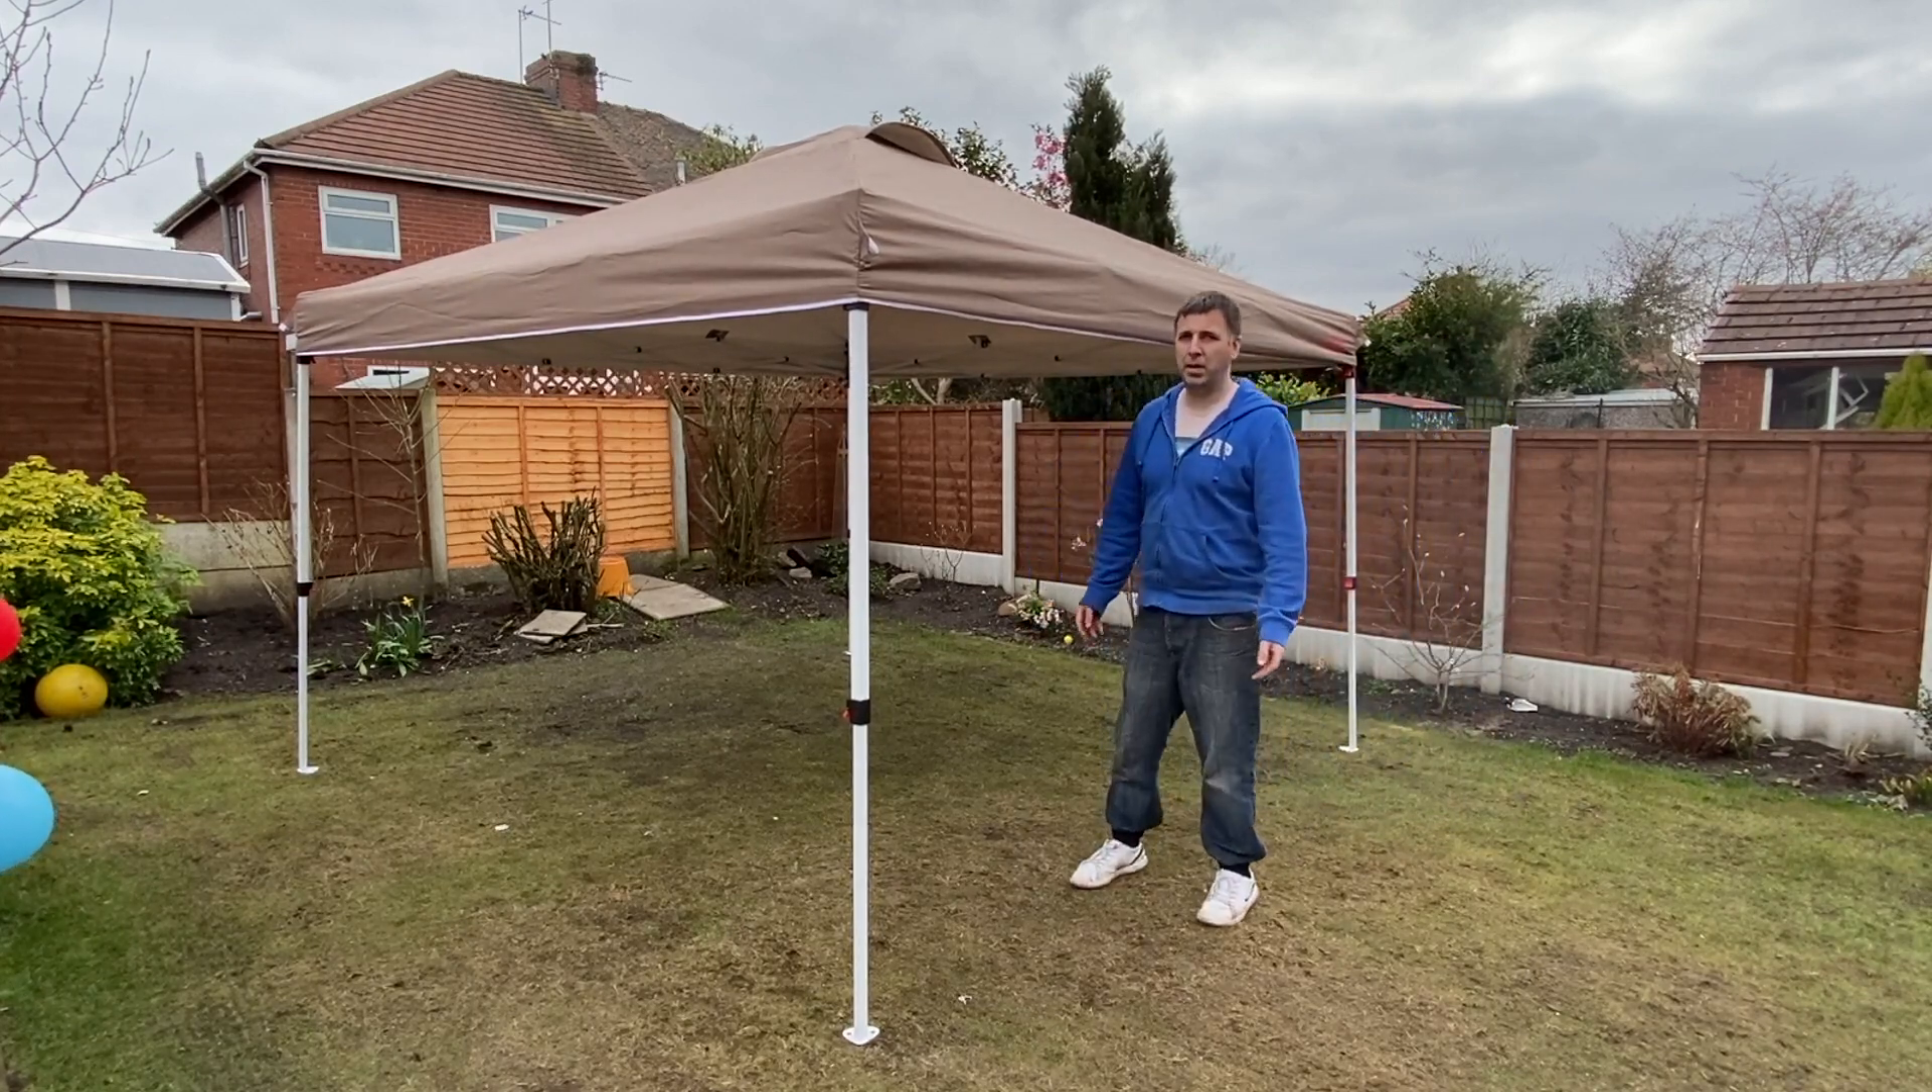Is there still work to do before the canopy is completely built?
No.